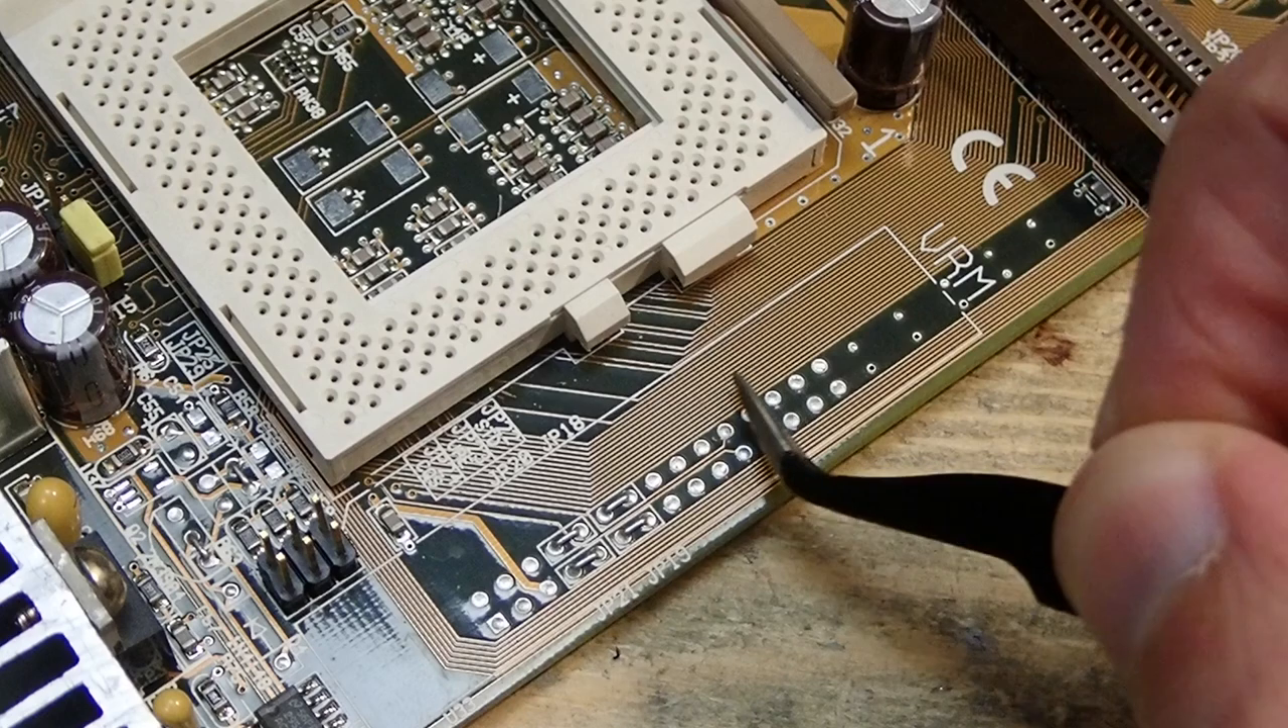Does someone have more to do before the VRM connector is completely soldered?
Yes.